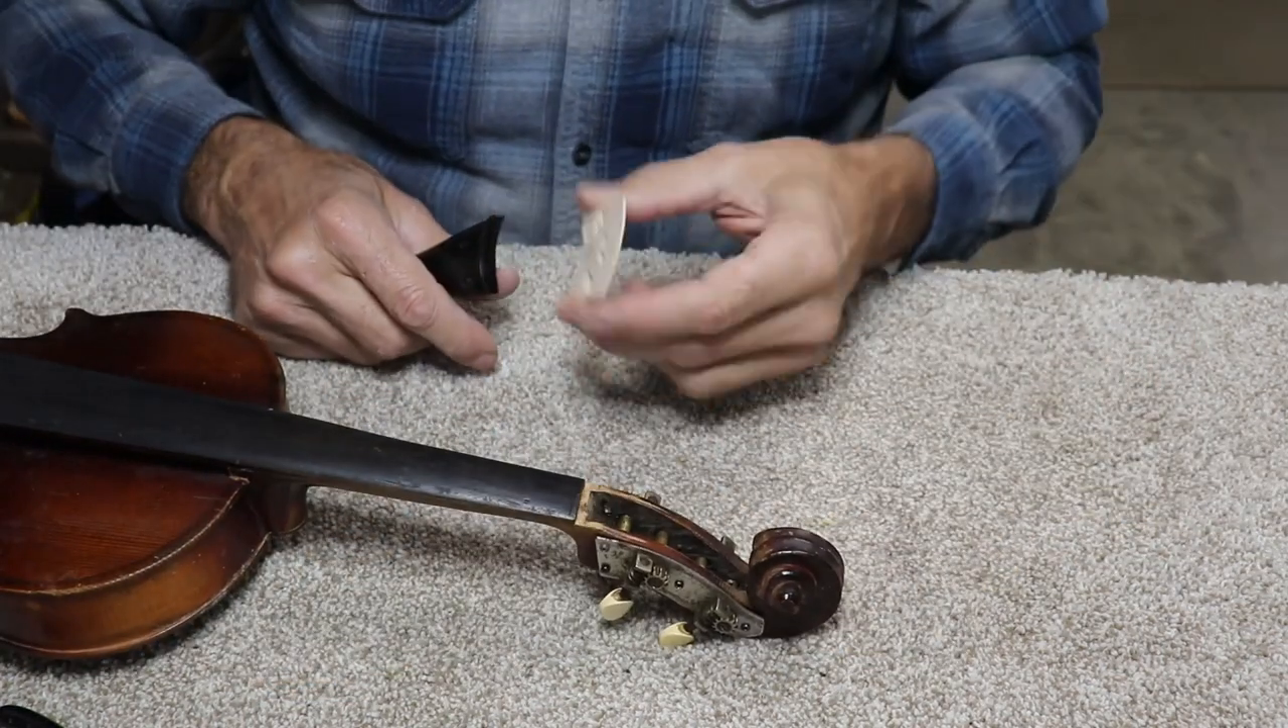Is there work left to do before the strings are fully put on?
Yes.